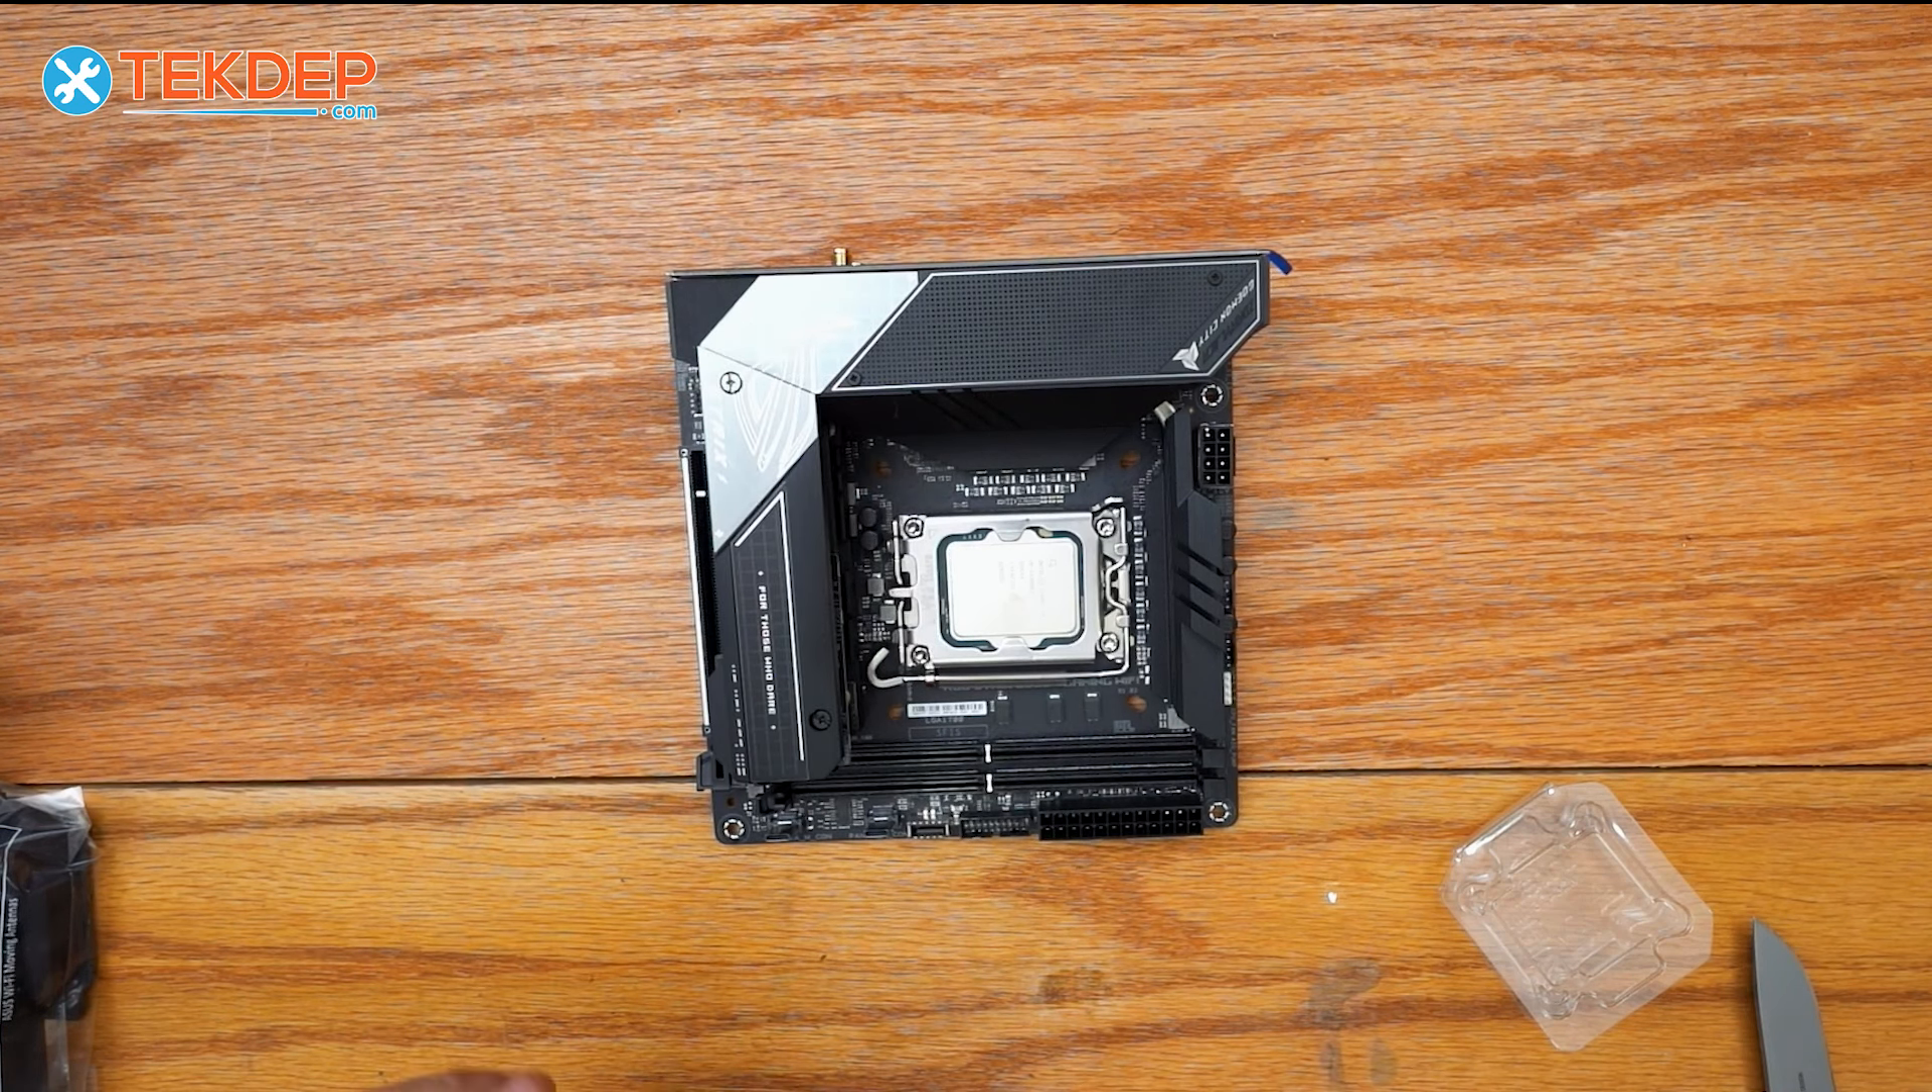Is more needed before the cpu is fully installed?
No.